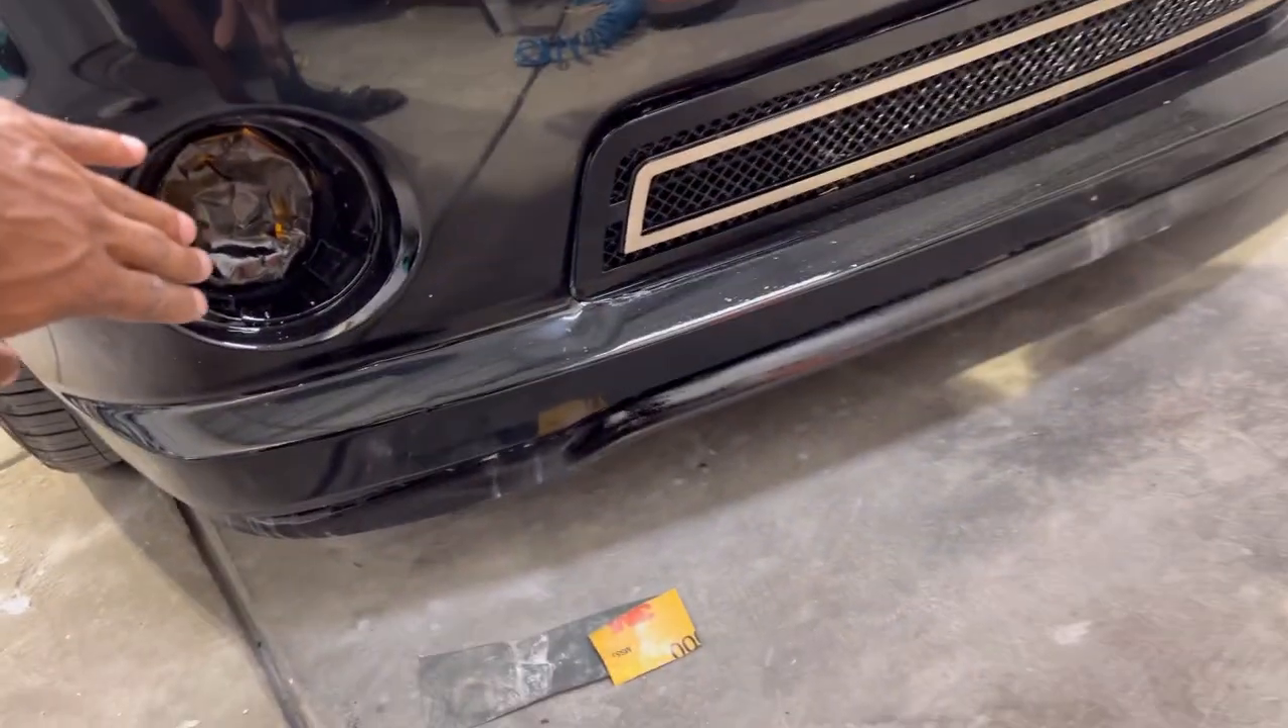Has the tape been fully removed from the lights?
No.